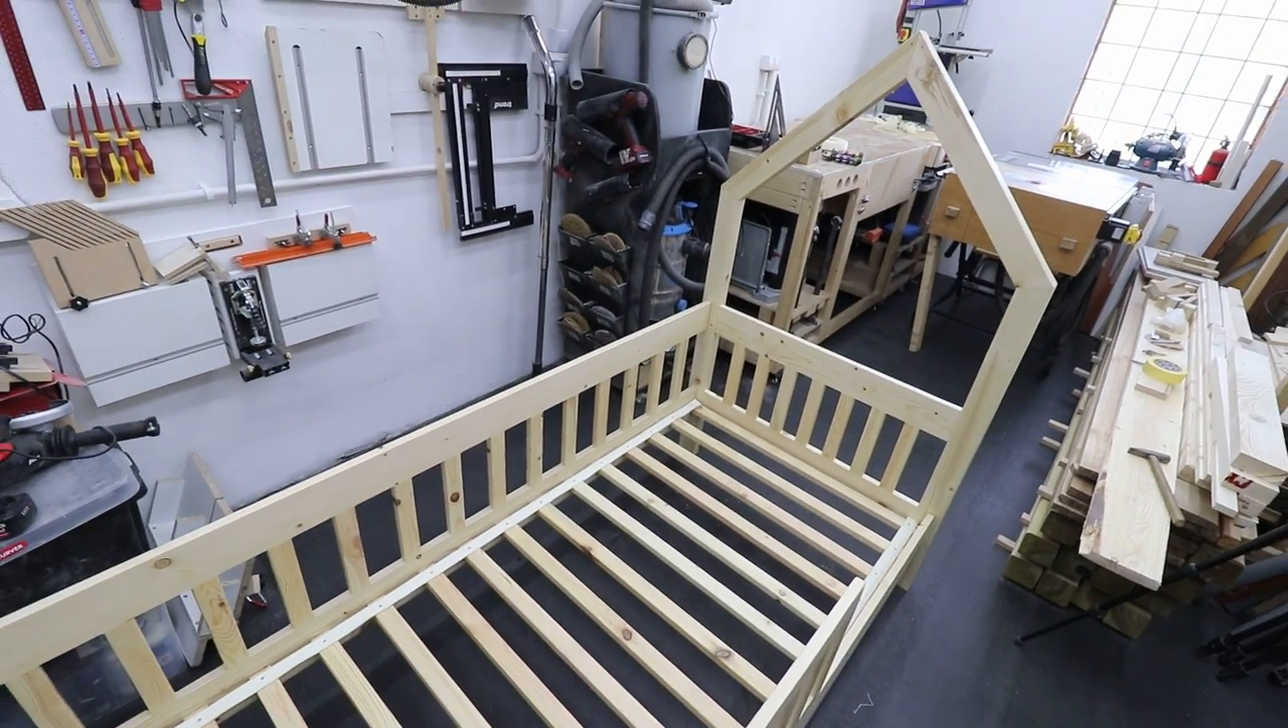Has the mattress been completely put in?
No.